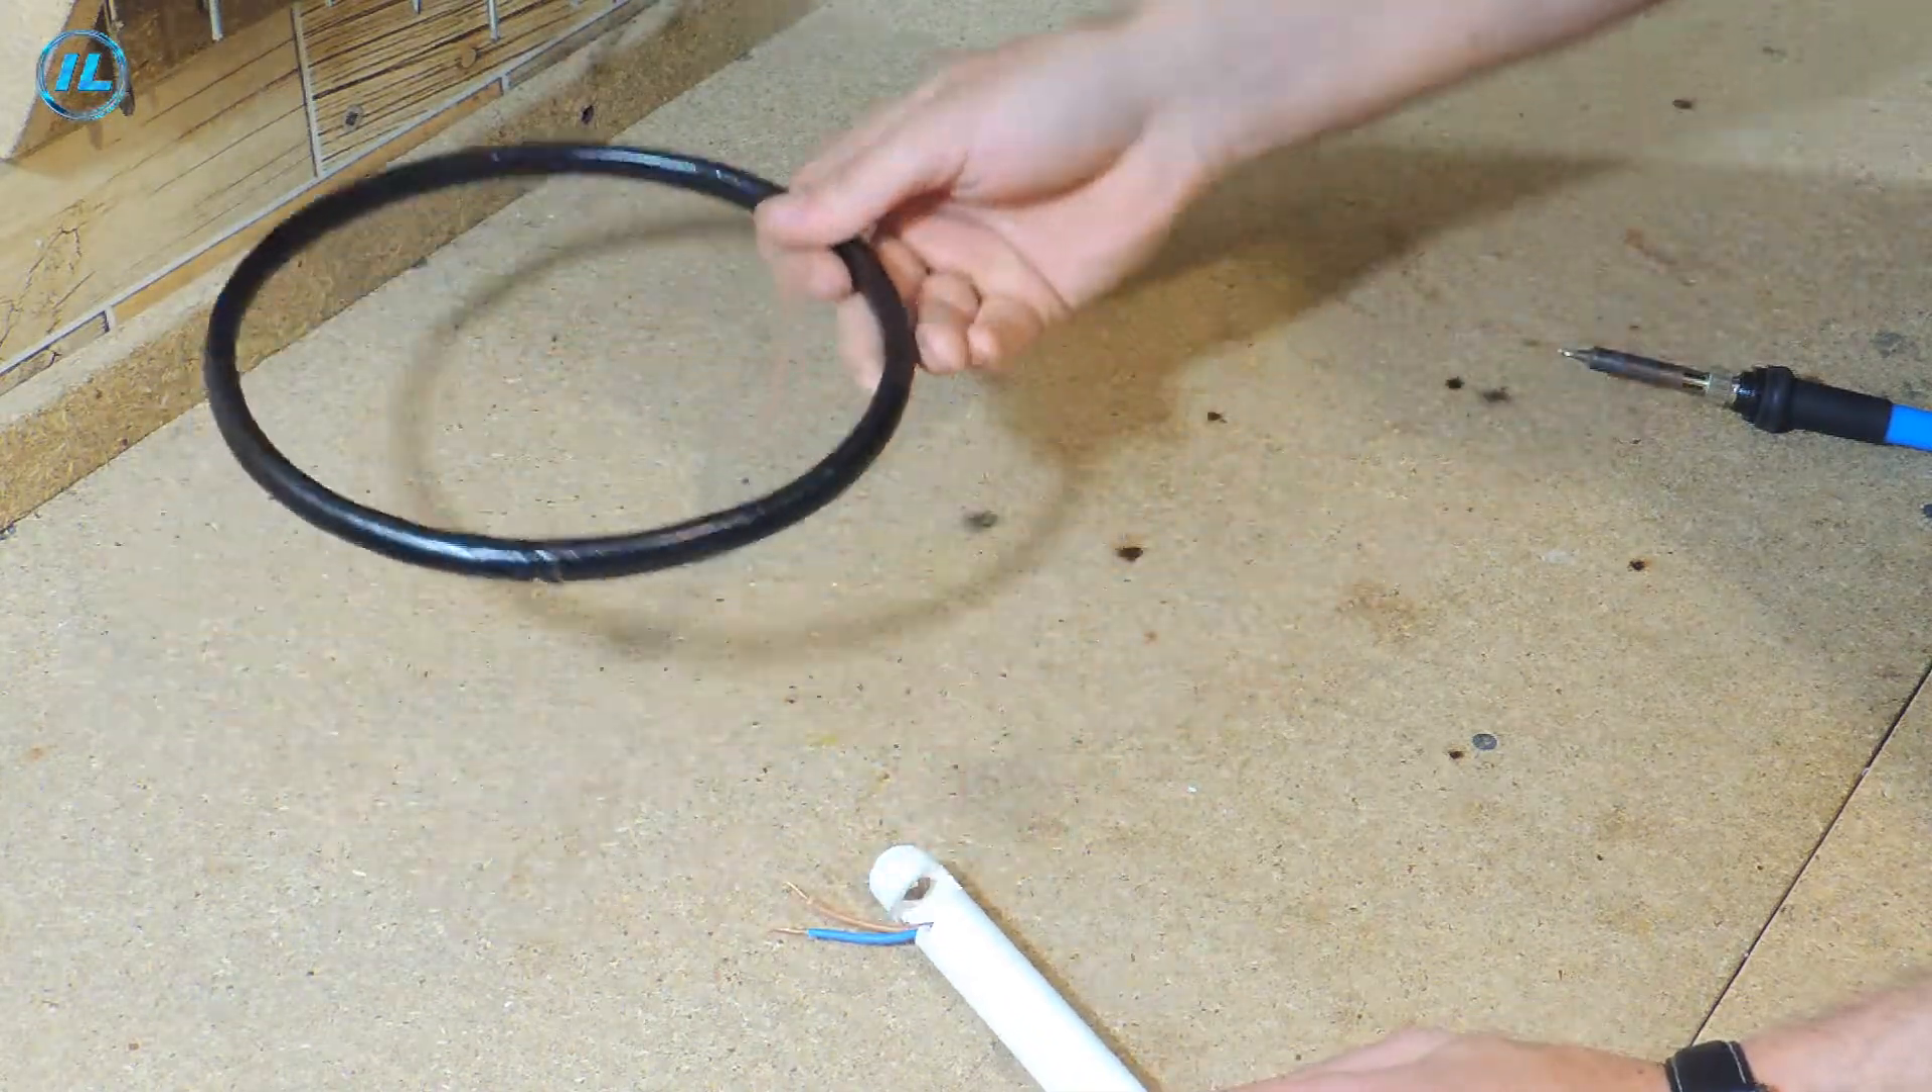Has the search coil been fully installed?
No.